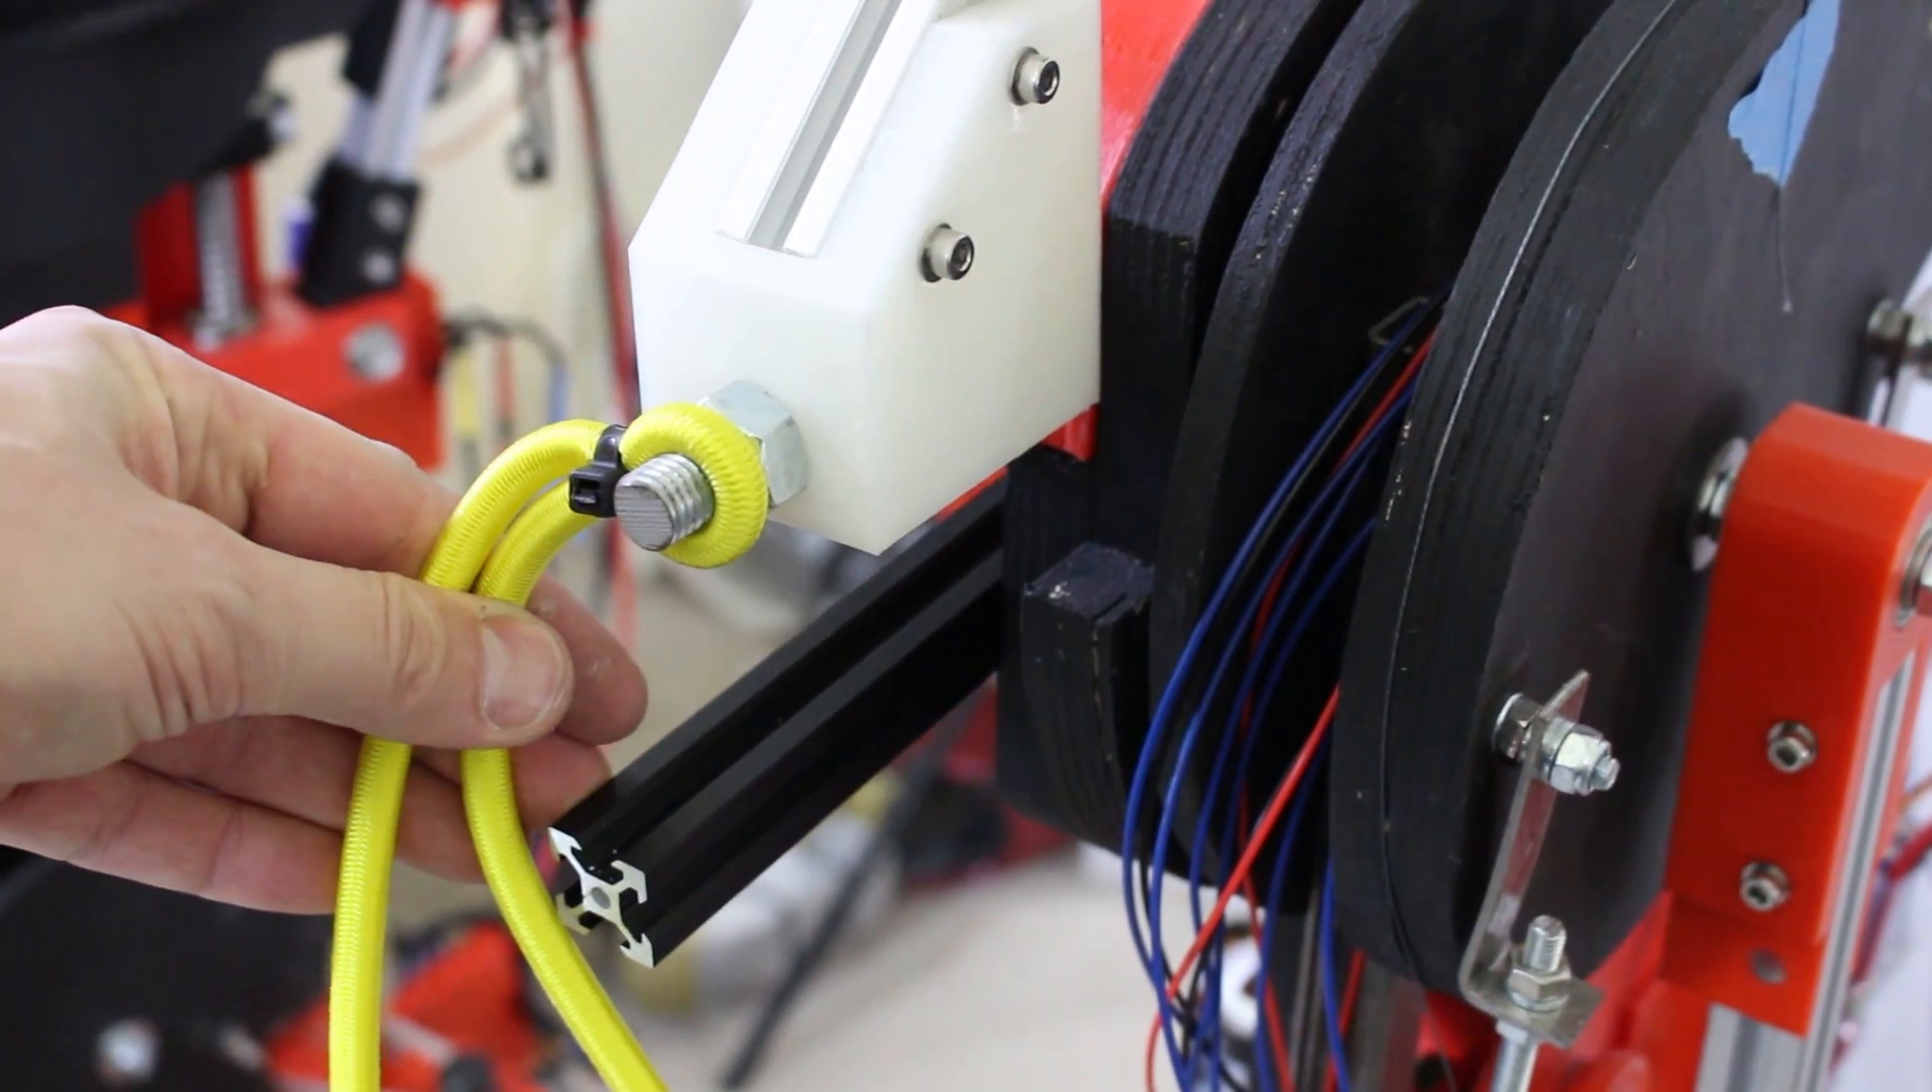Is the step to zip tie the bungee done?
Yes.